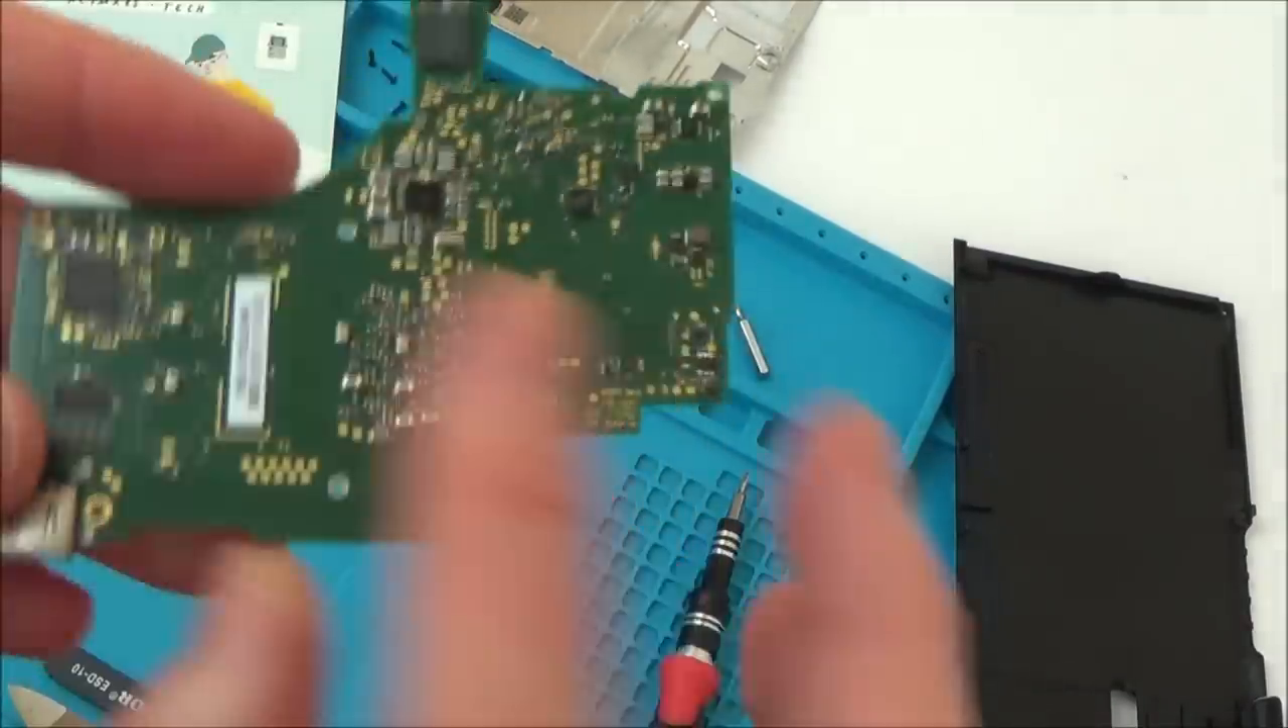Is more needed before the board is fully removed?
No.